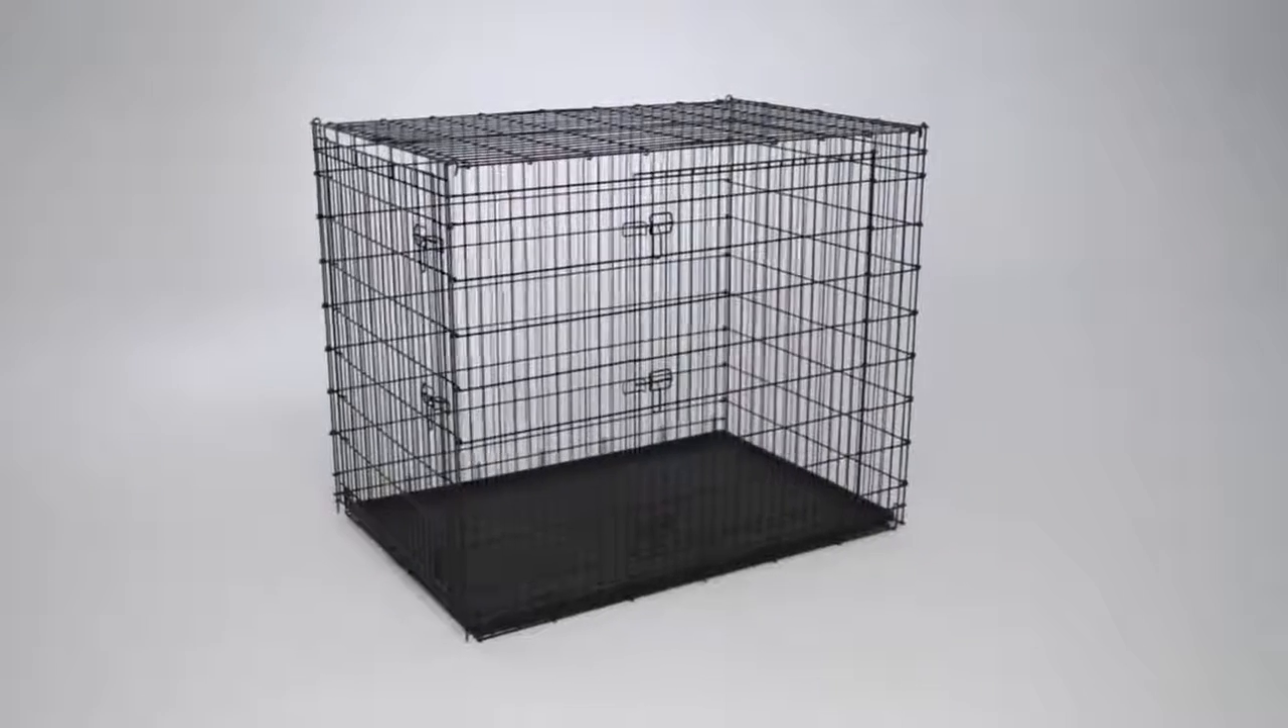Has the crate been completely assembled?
Yes.